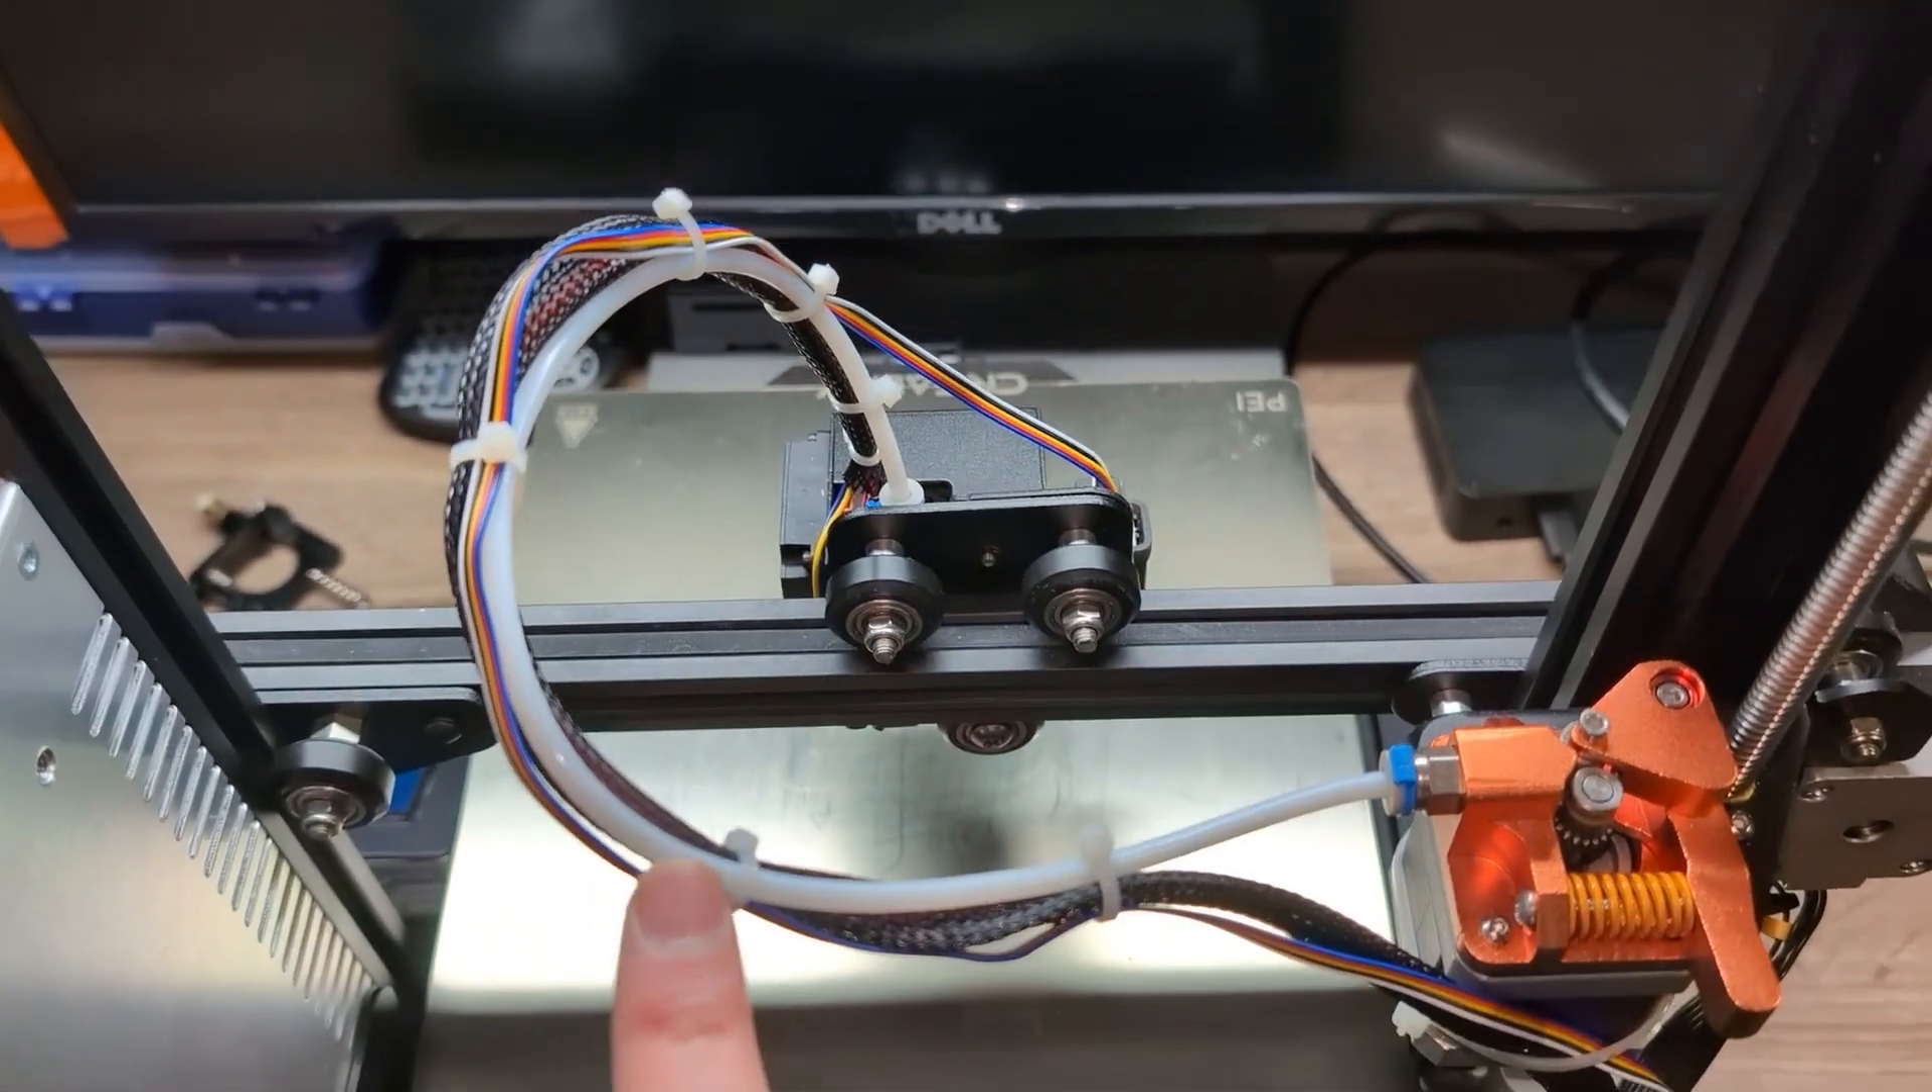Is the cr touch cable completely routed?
Yes.